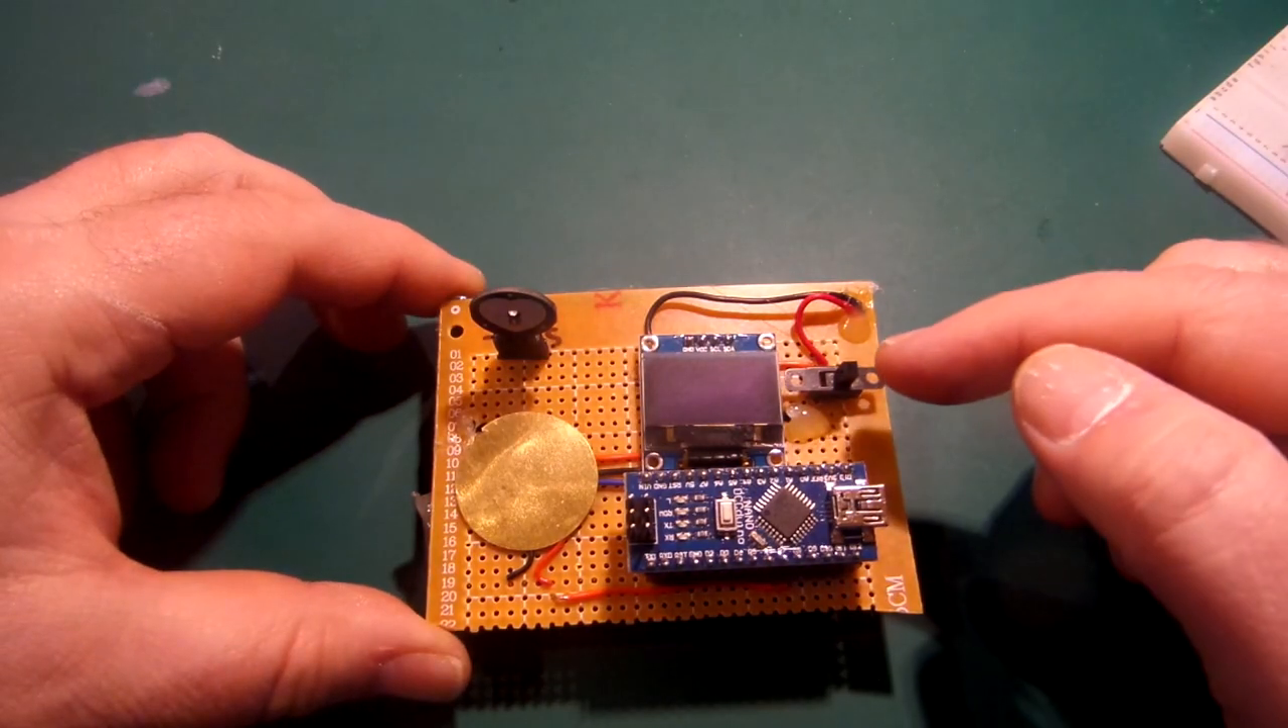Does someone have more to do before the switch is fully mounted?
No.